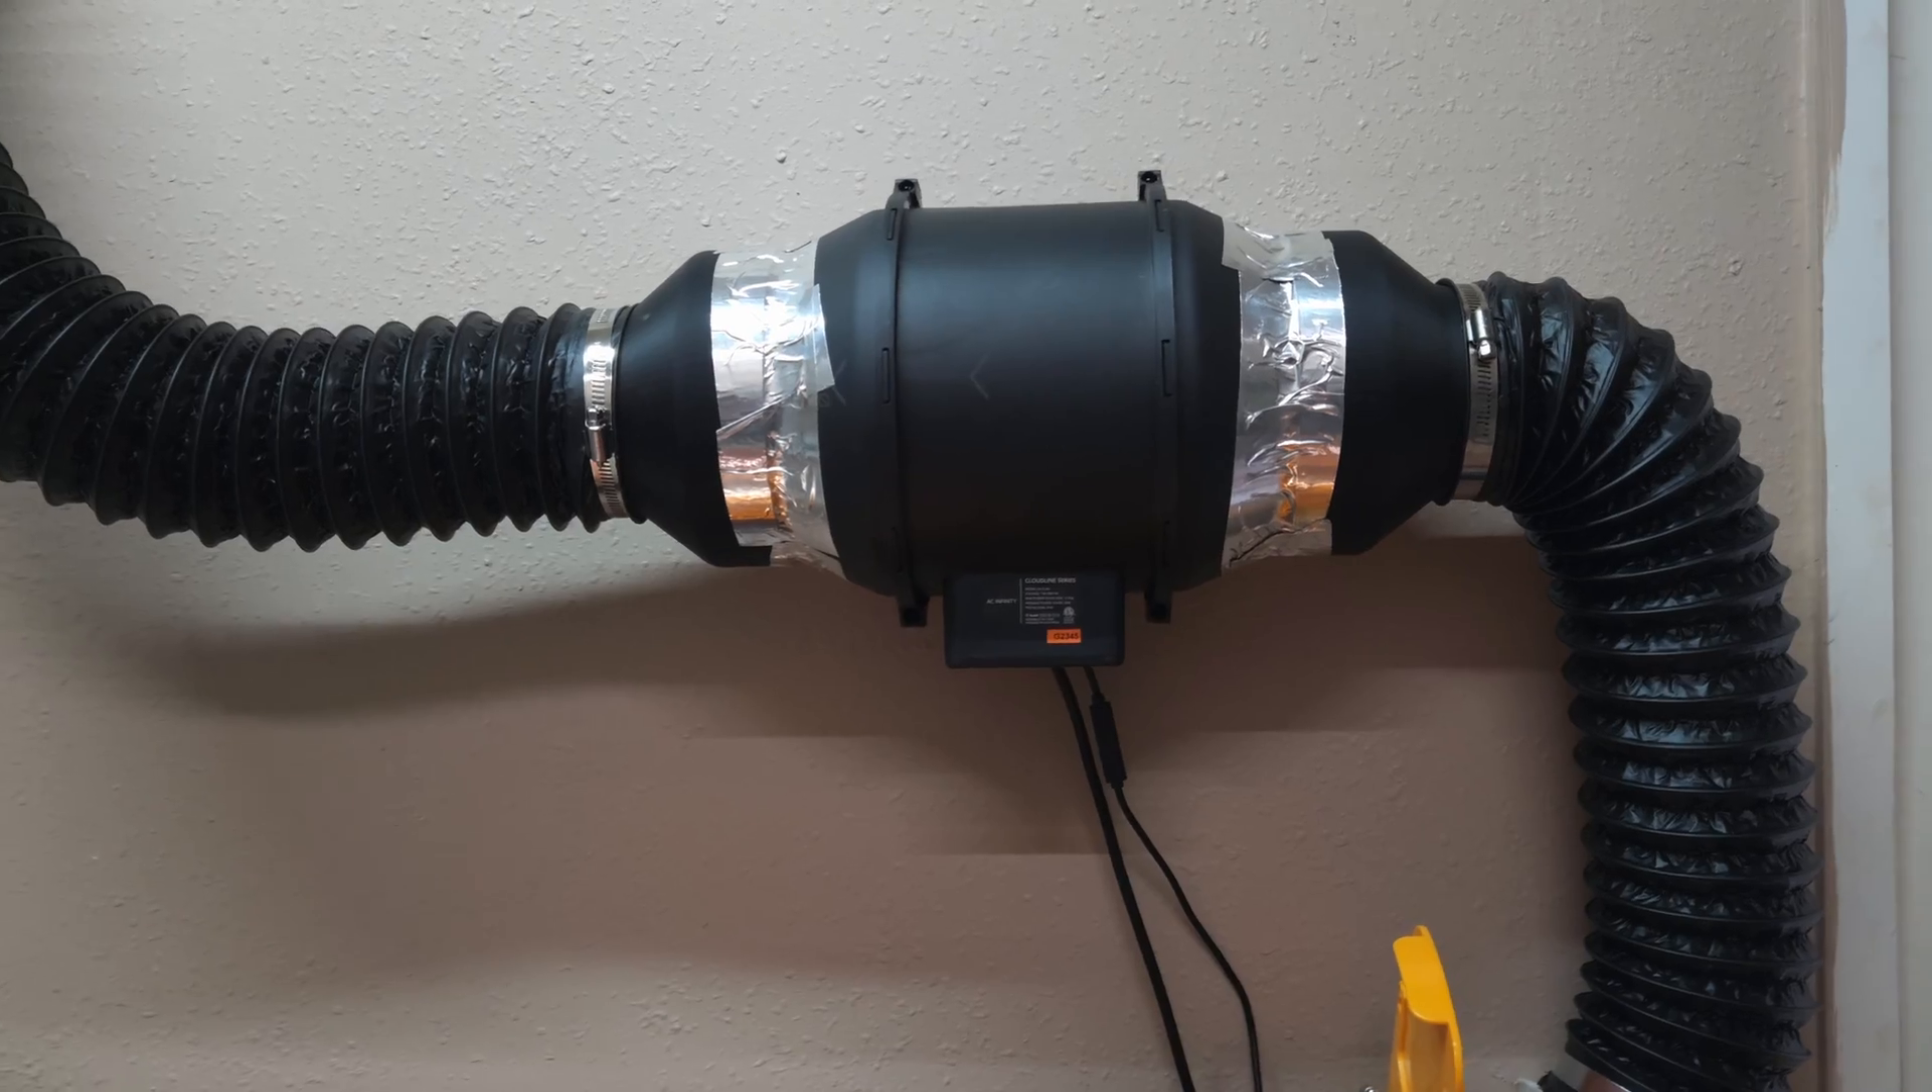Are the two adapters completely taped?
Yes.